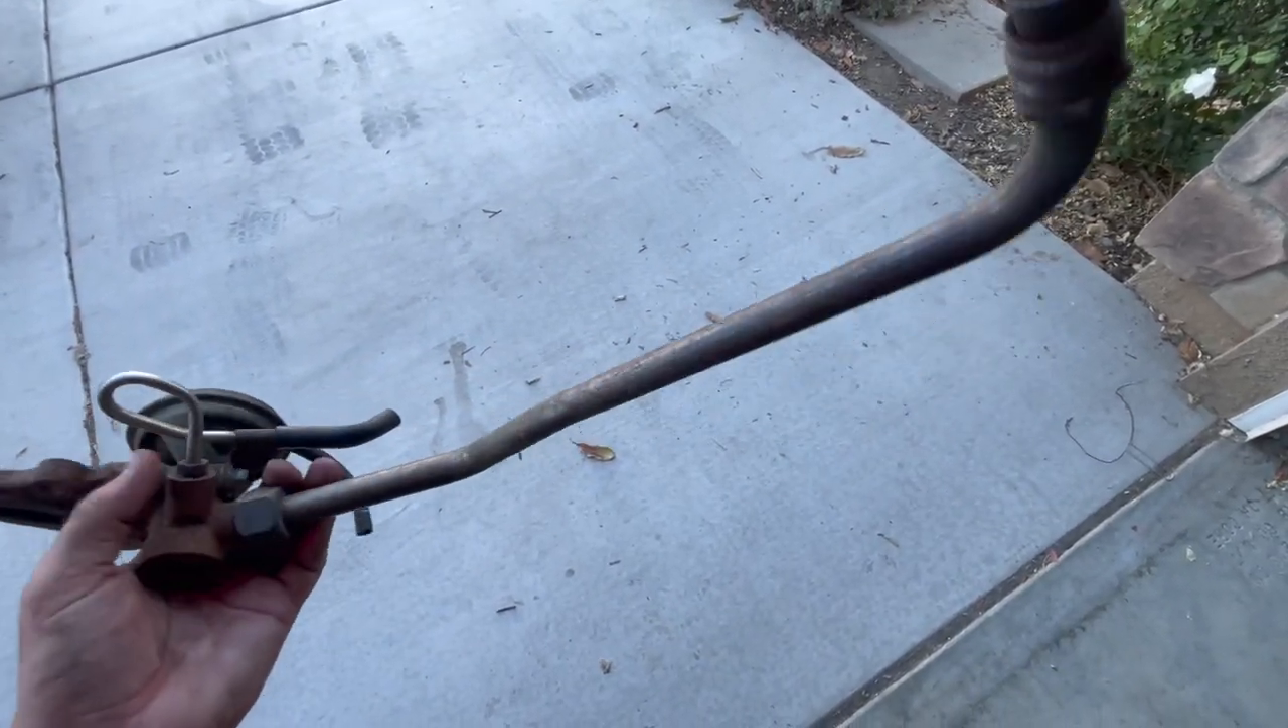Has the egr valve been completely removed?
Yes.